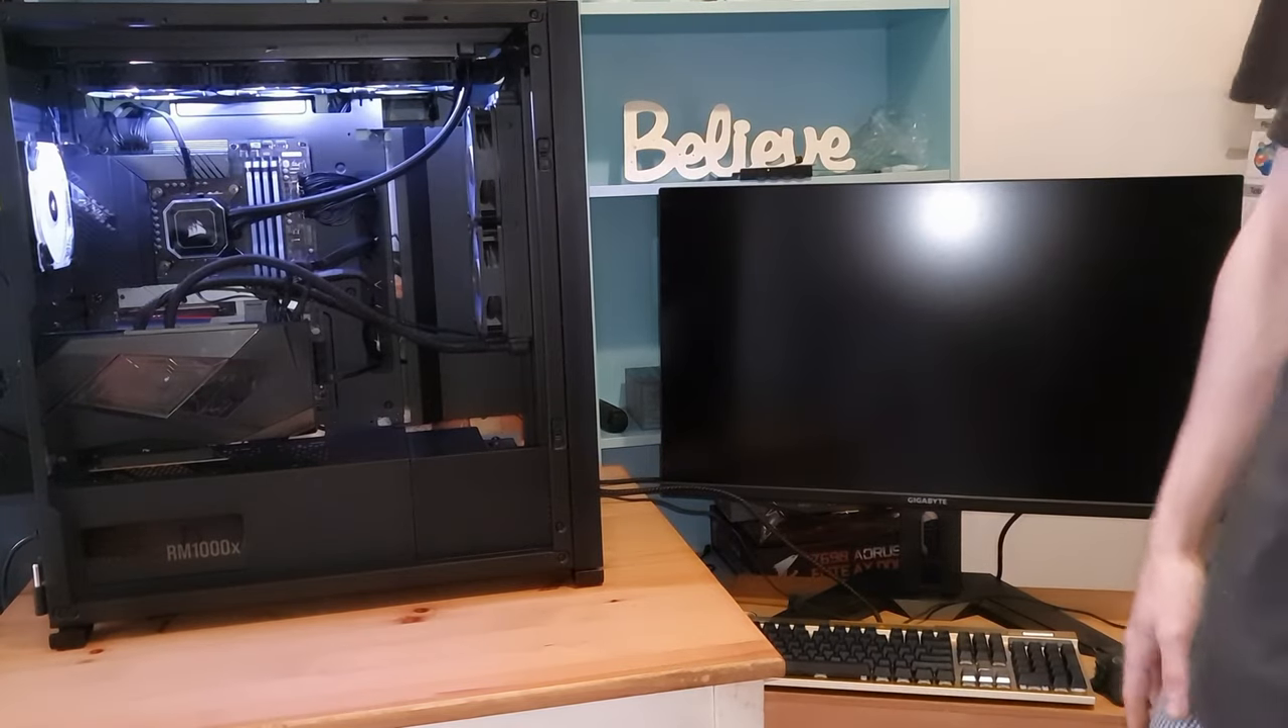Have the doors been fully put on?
No.